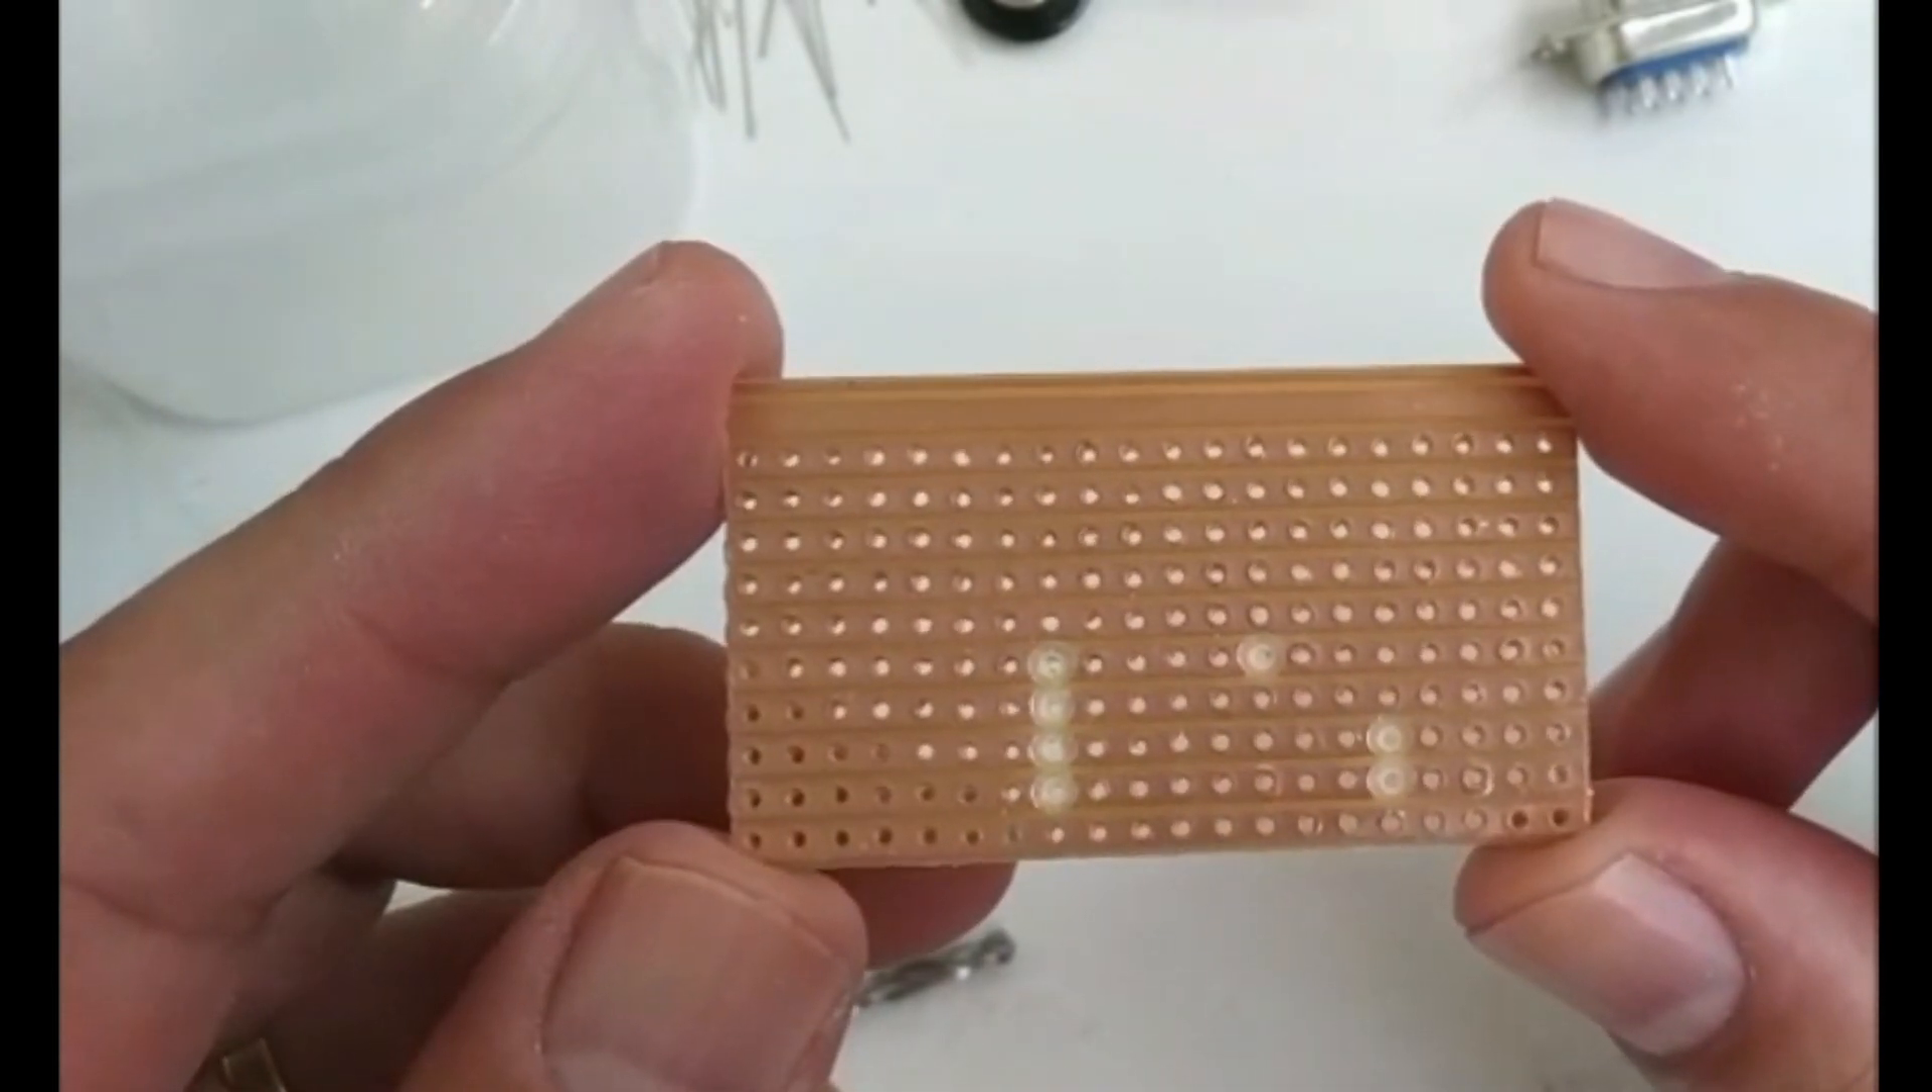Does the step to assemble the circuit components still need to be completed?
Yes.